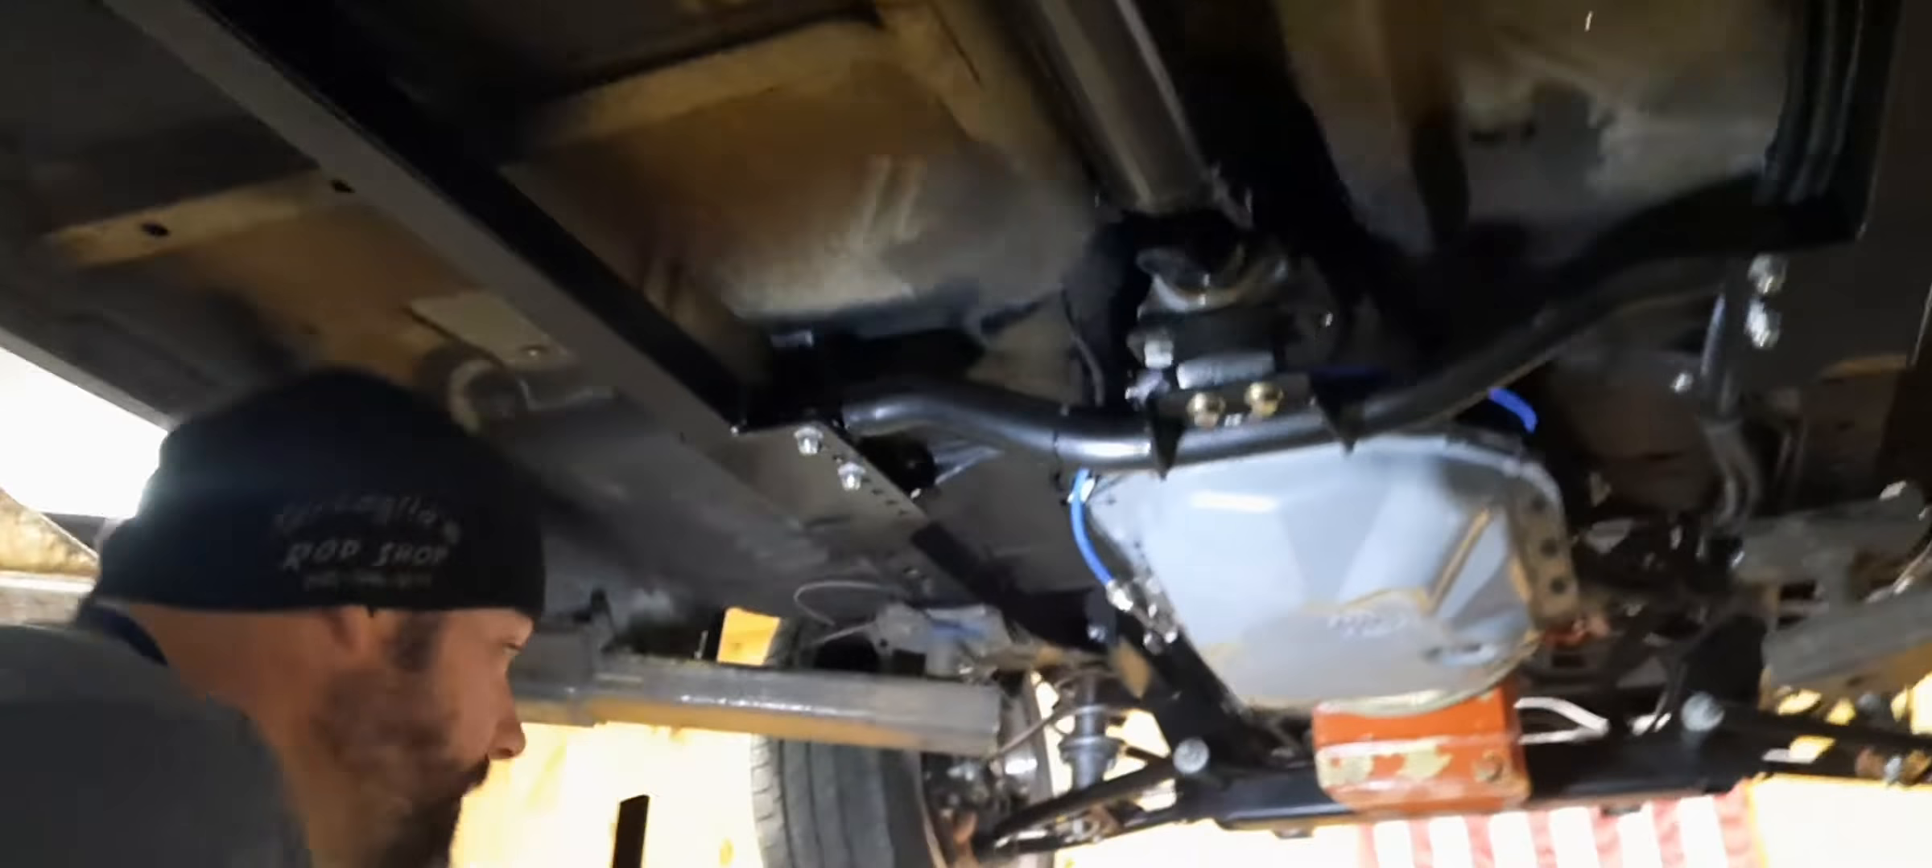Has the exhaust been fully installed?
No.